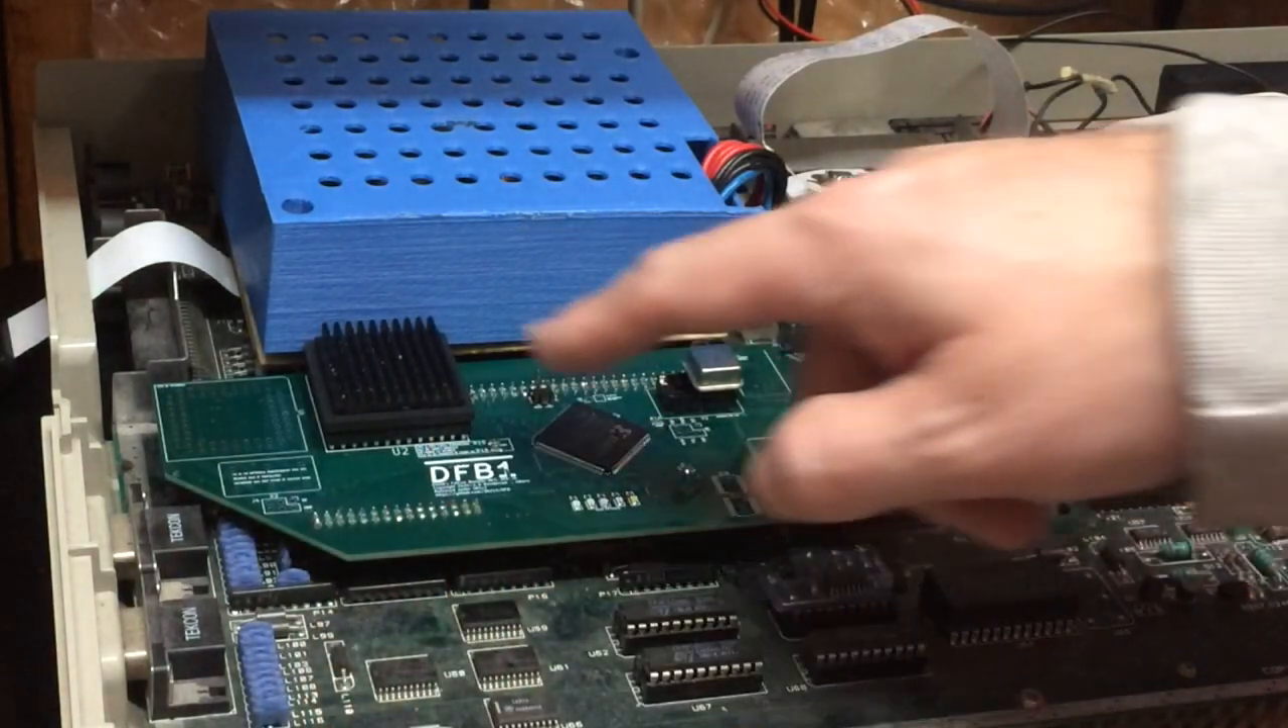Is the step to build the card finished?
Yes.